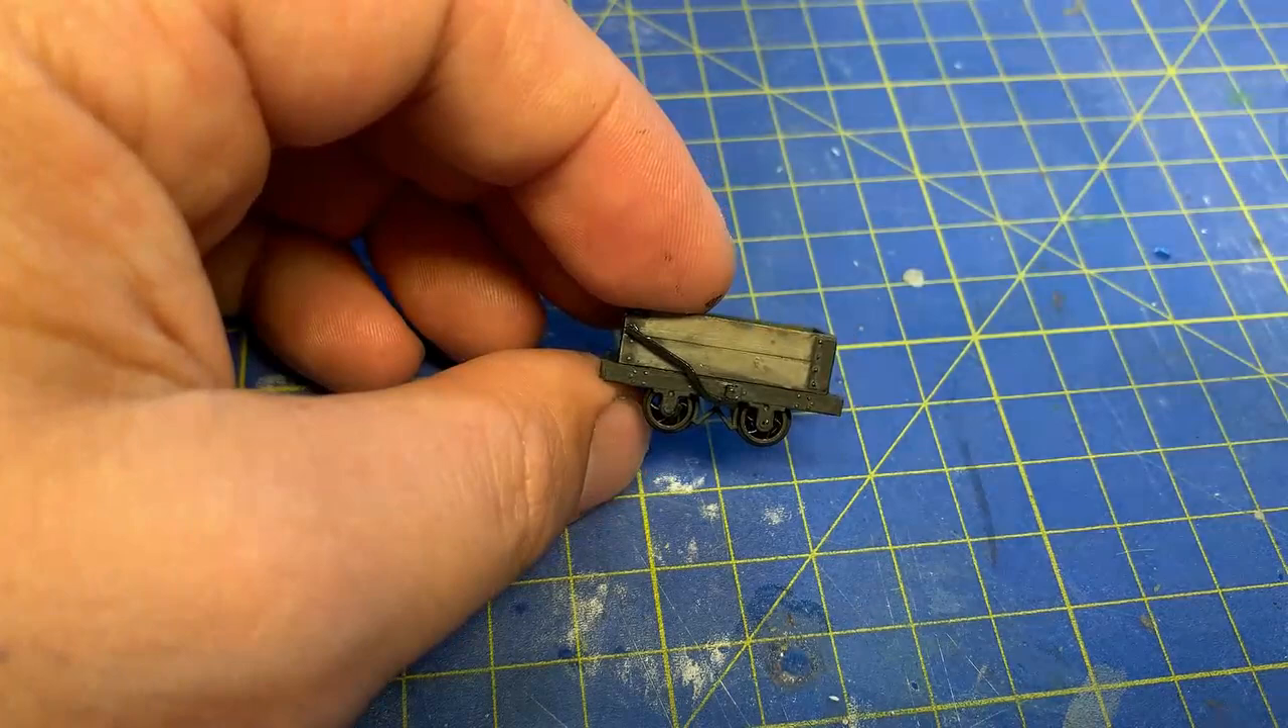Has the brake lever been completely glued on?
Yes.